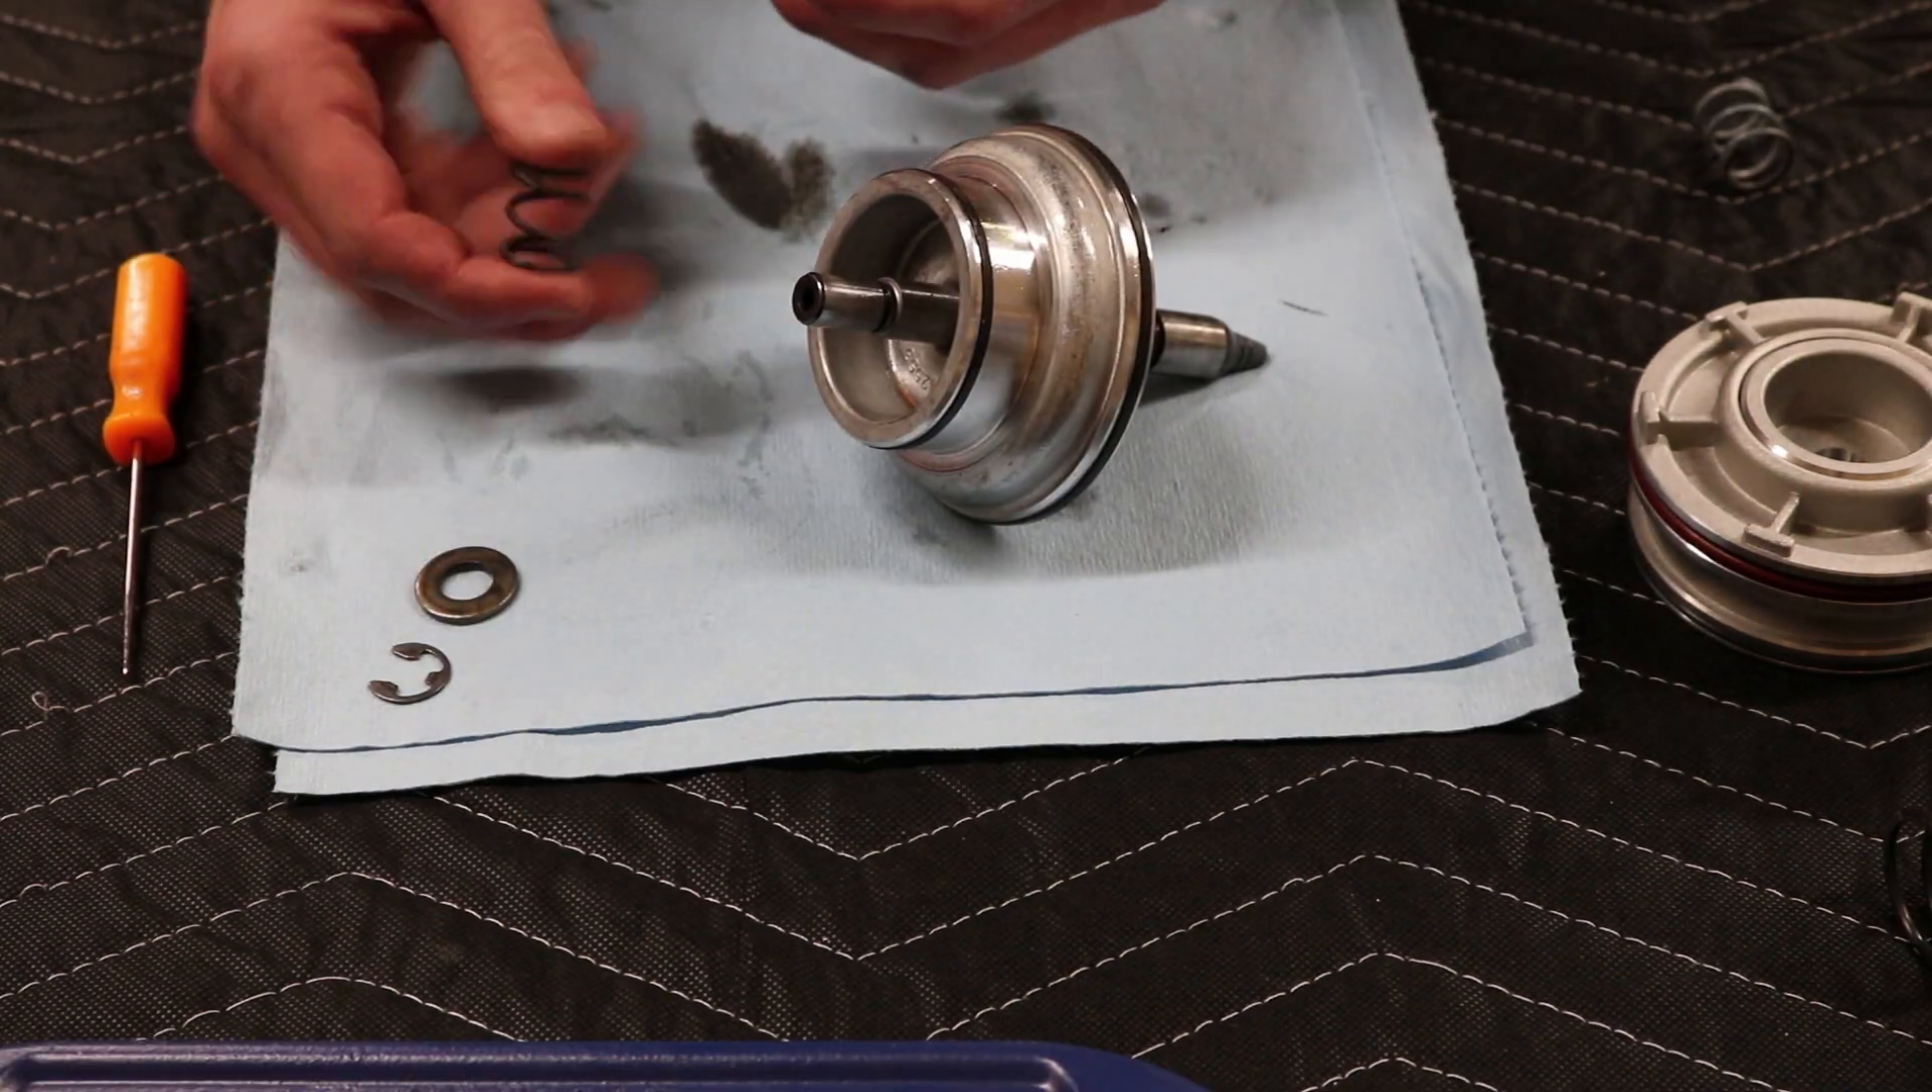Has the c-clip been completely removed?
Yes.